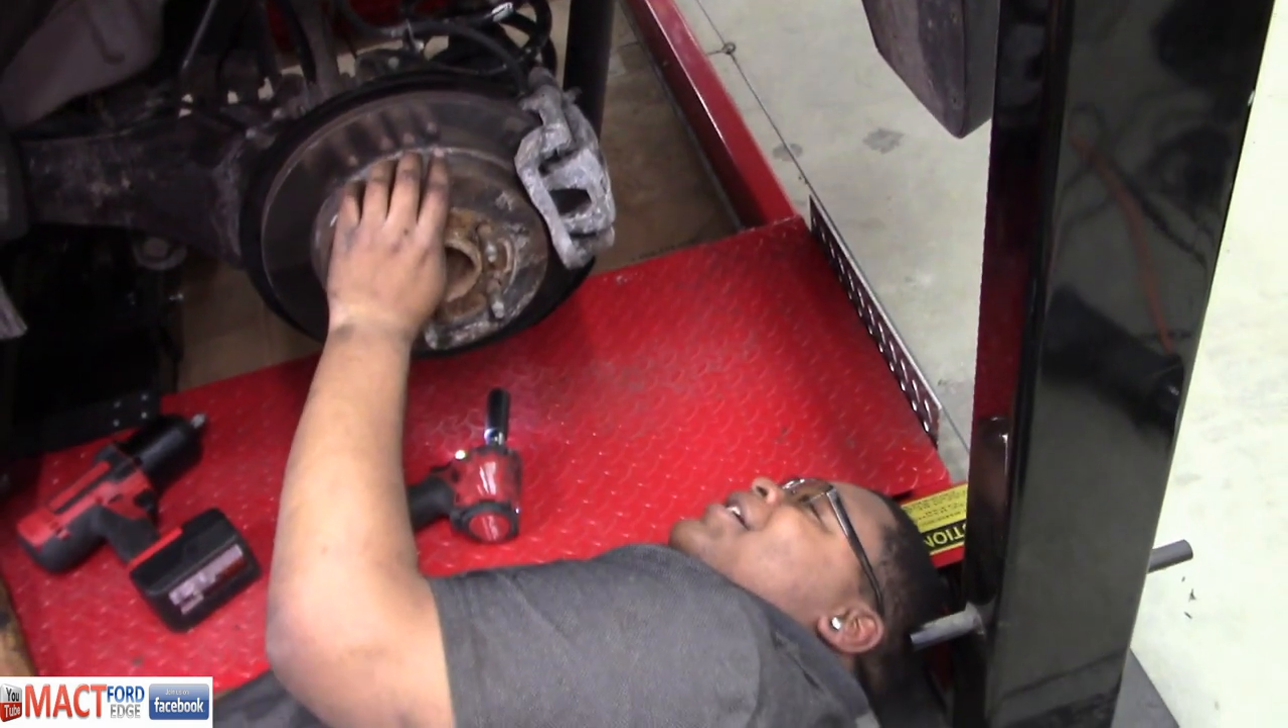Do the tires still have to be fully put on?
Yes.